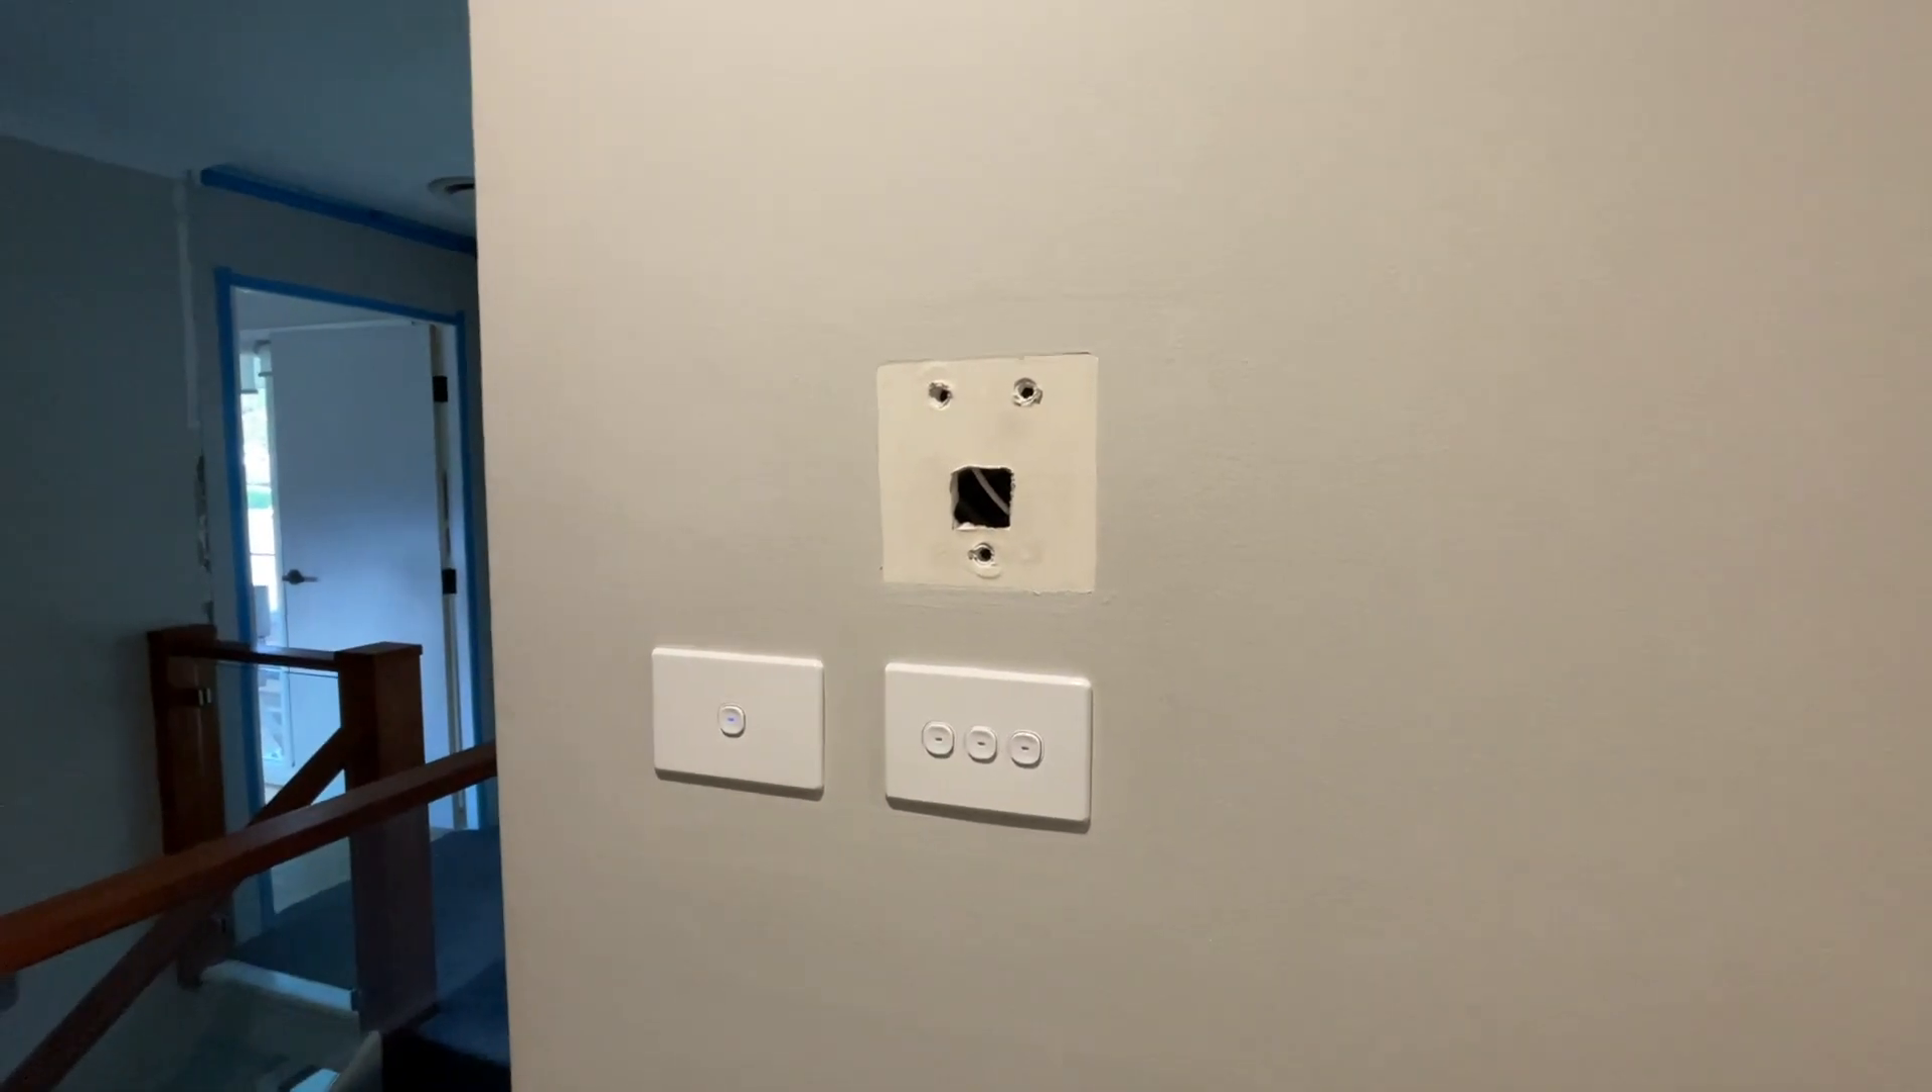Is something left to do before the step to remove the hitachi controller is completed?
No.